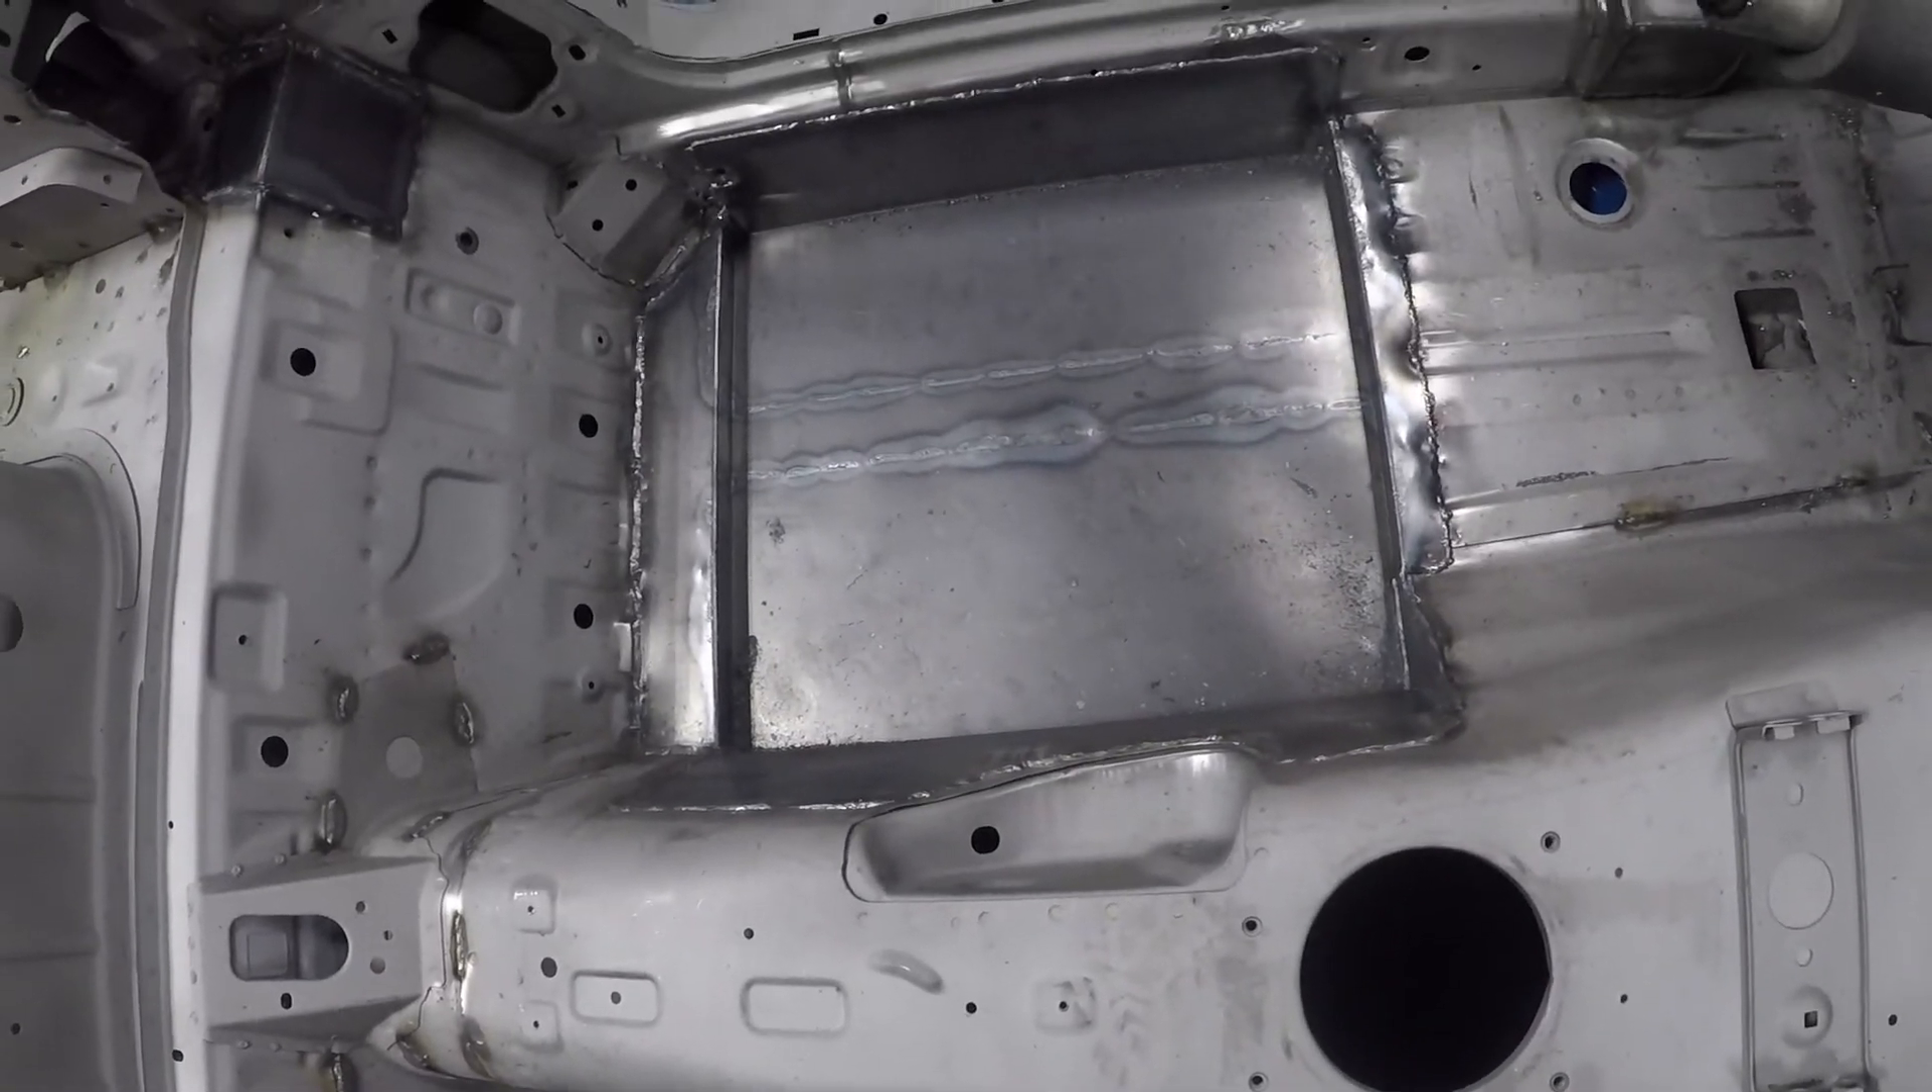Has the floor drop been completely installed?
Yes.